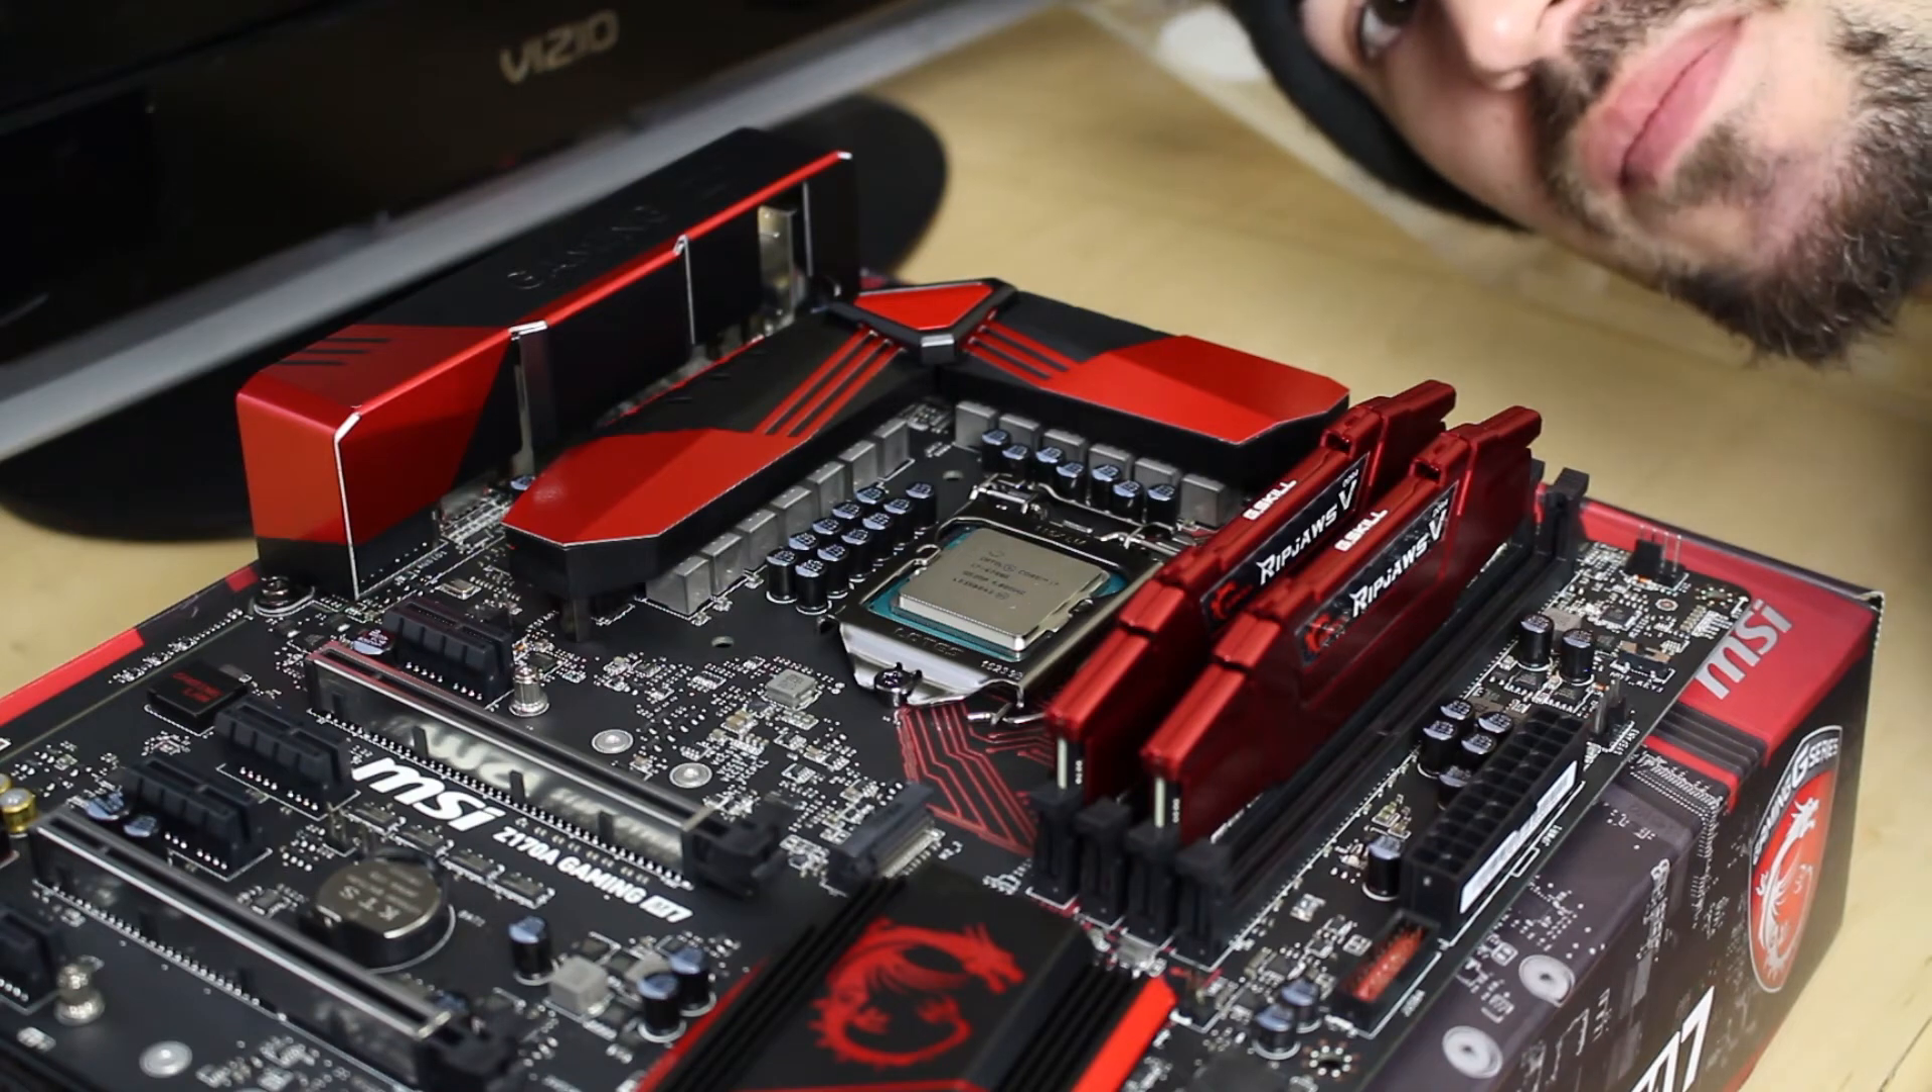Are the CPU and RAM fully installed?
Yes.